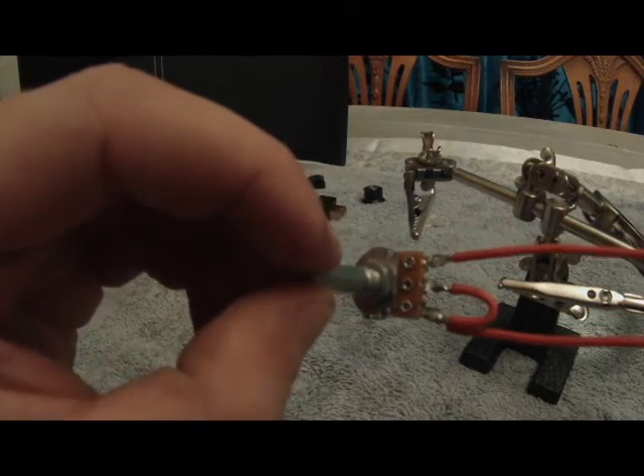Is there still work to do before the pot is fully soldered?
No.